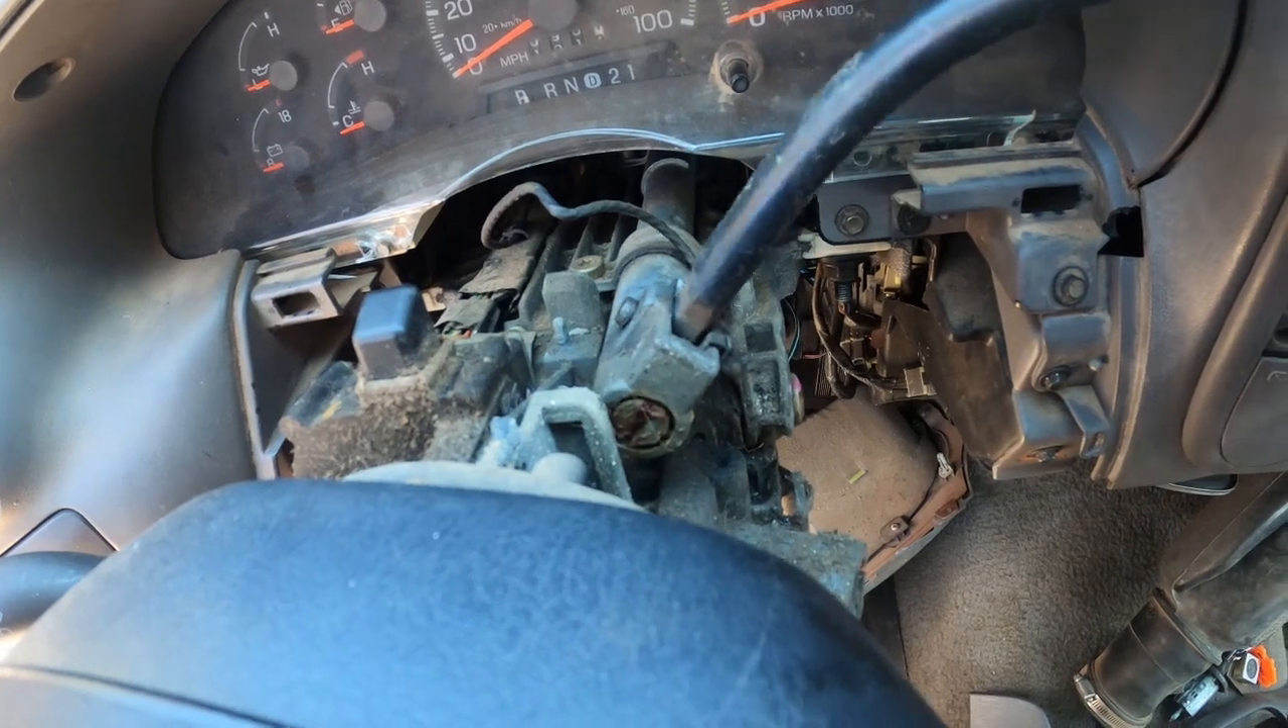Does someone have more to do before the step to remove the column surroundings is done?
No.